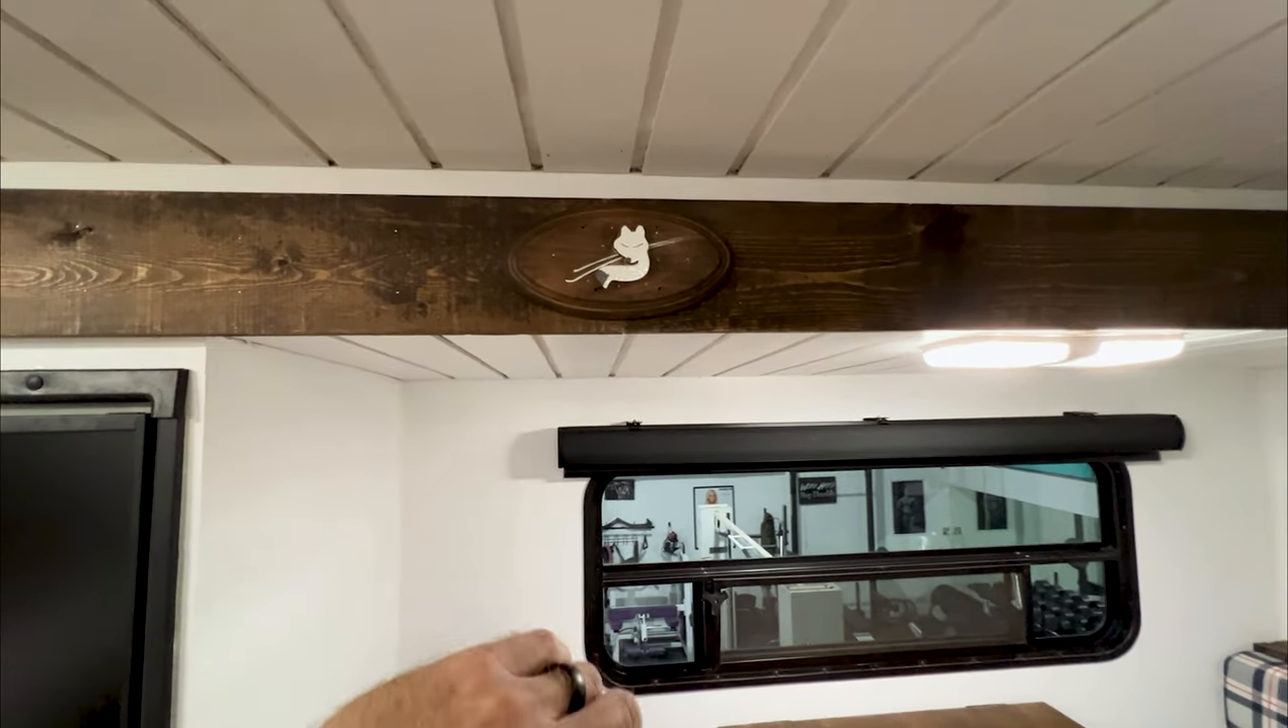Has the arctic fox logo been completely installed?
Yes.